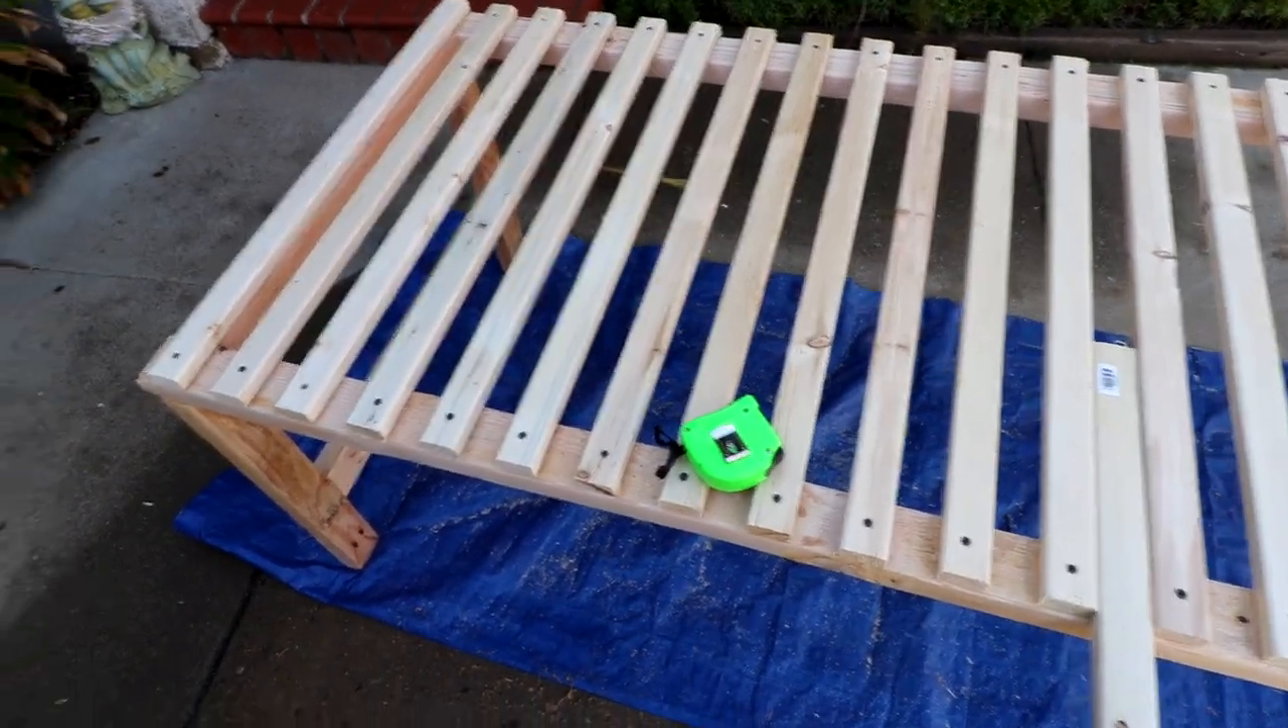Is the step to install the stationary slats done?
Yes.